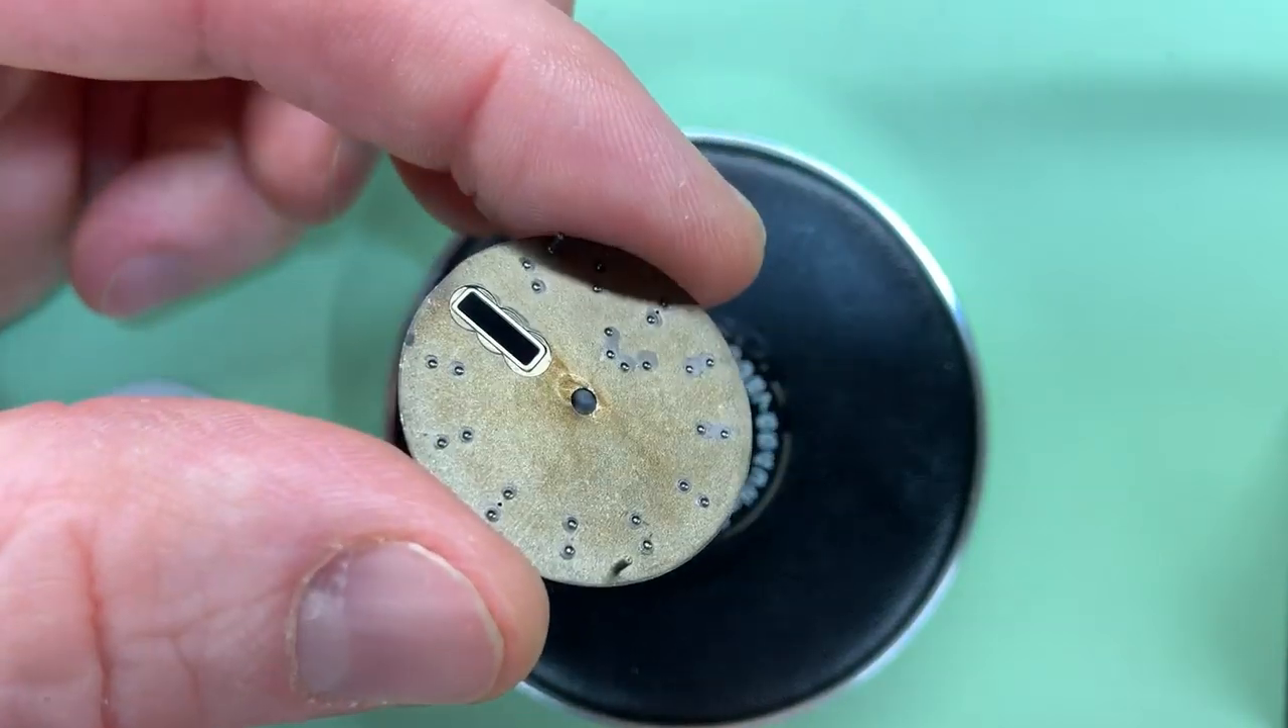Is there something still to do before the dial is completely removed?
No.